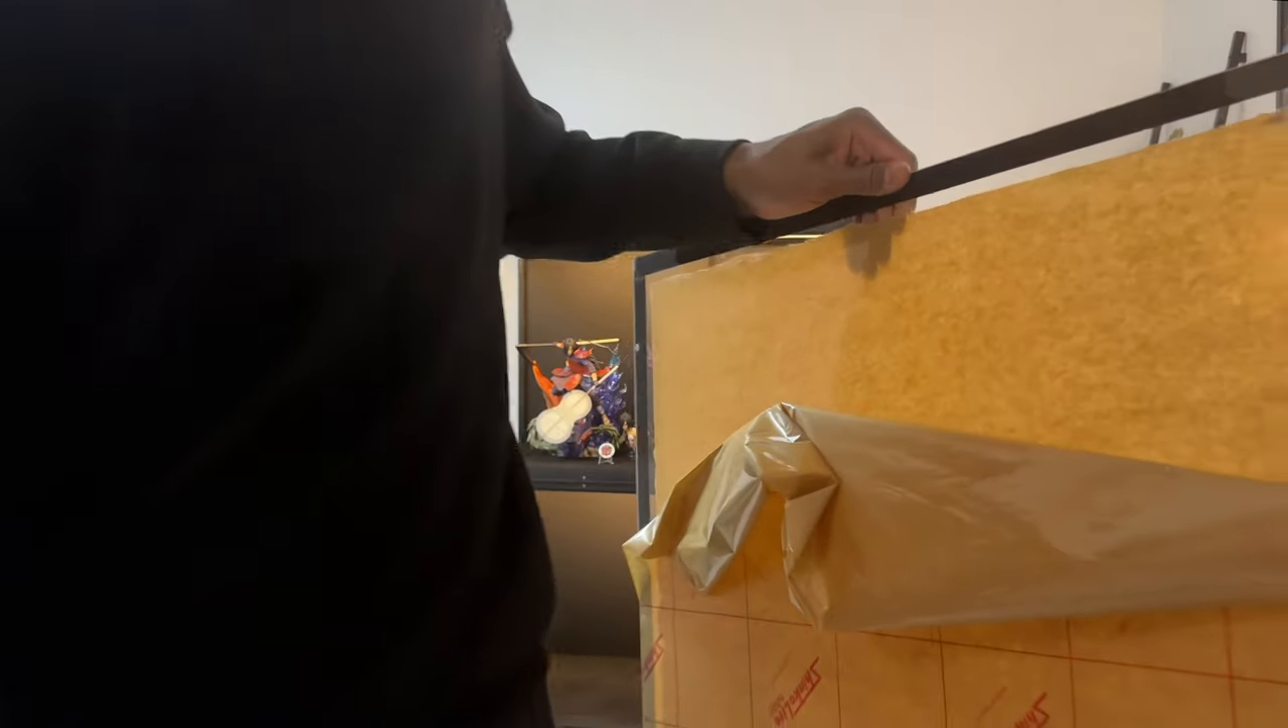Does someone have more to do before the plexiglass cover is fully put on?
Yes.